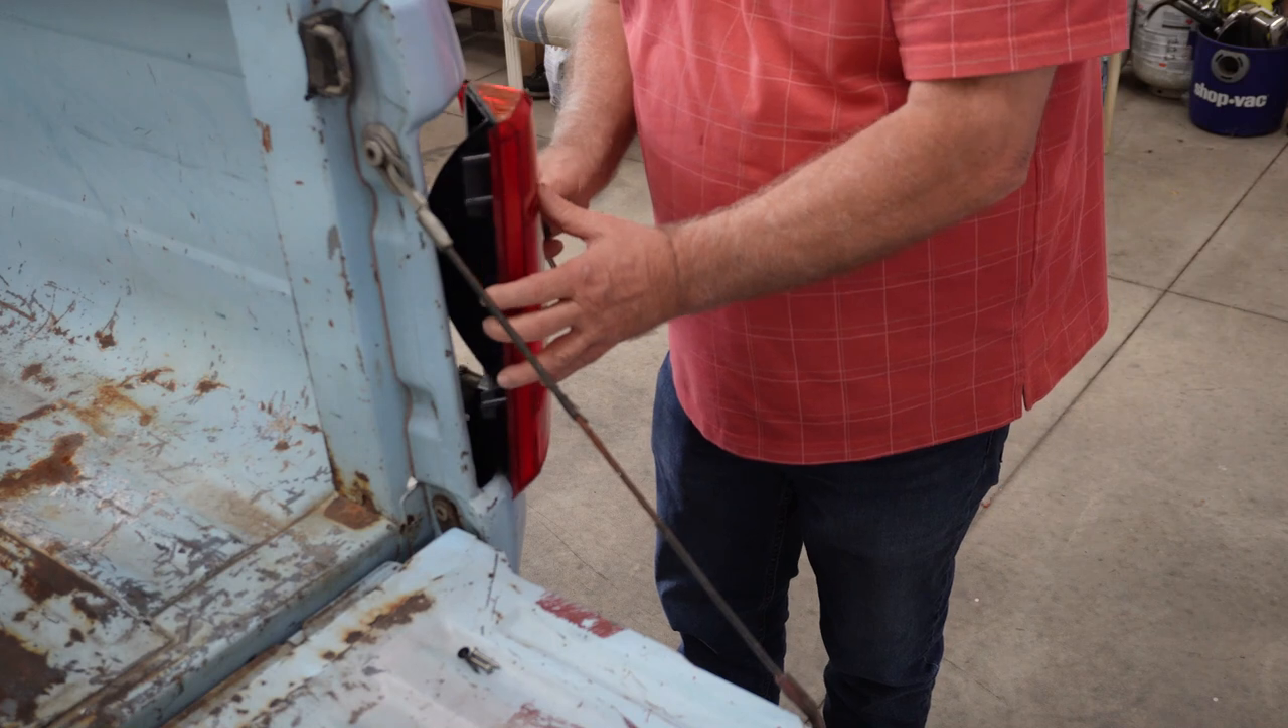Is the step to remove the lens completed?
No.